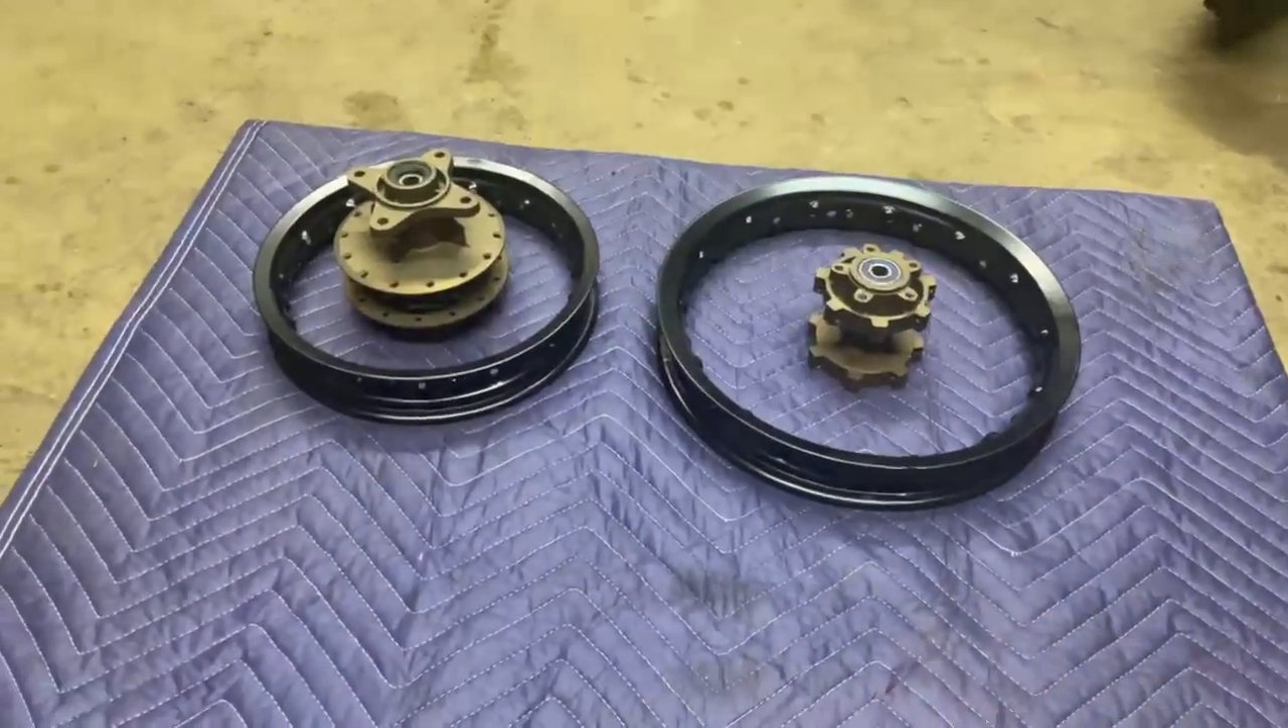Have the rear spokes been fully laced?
No.